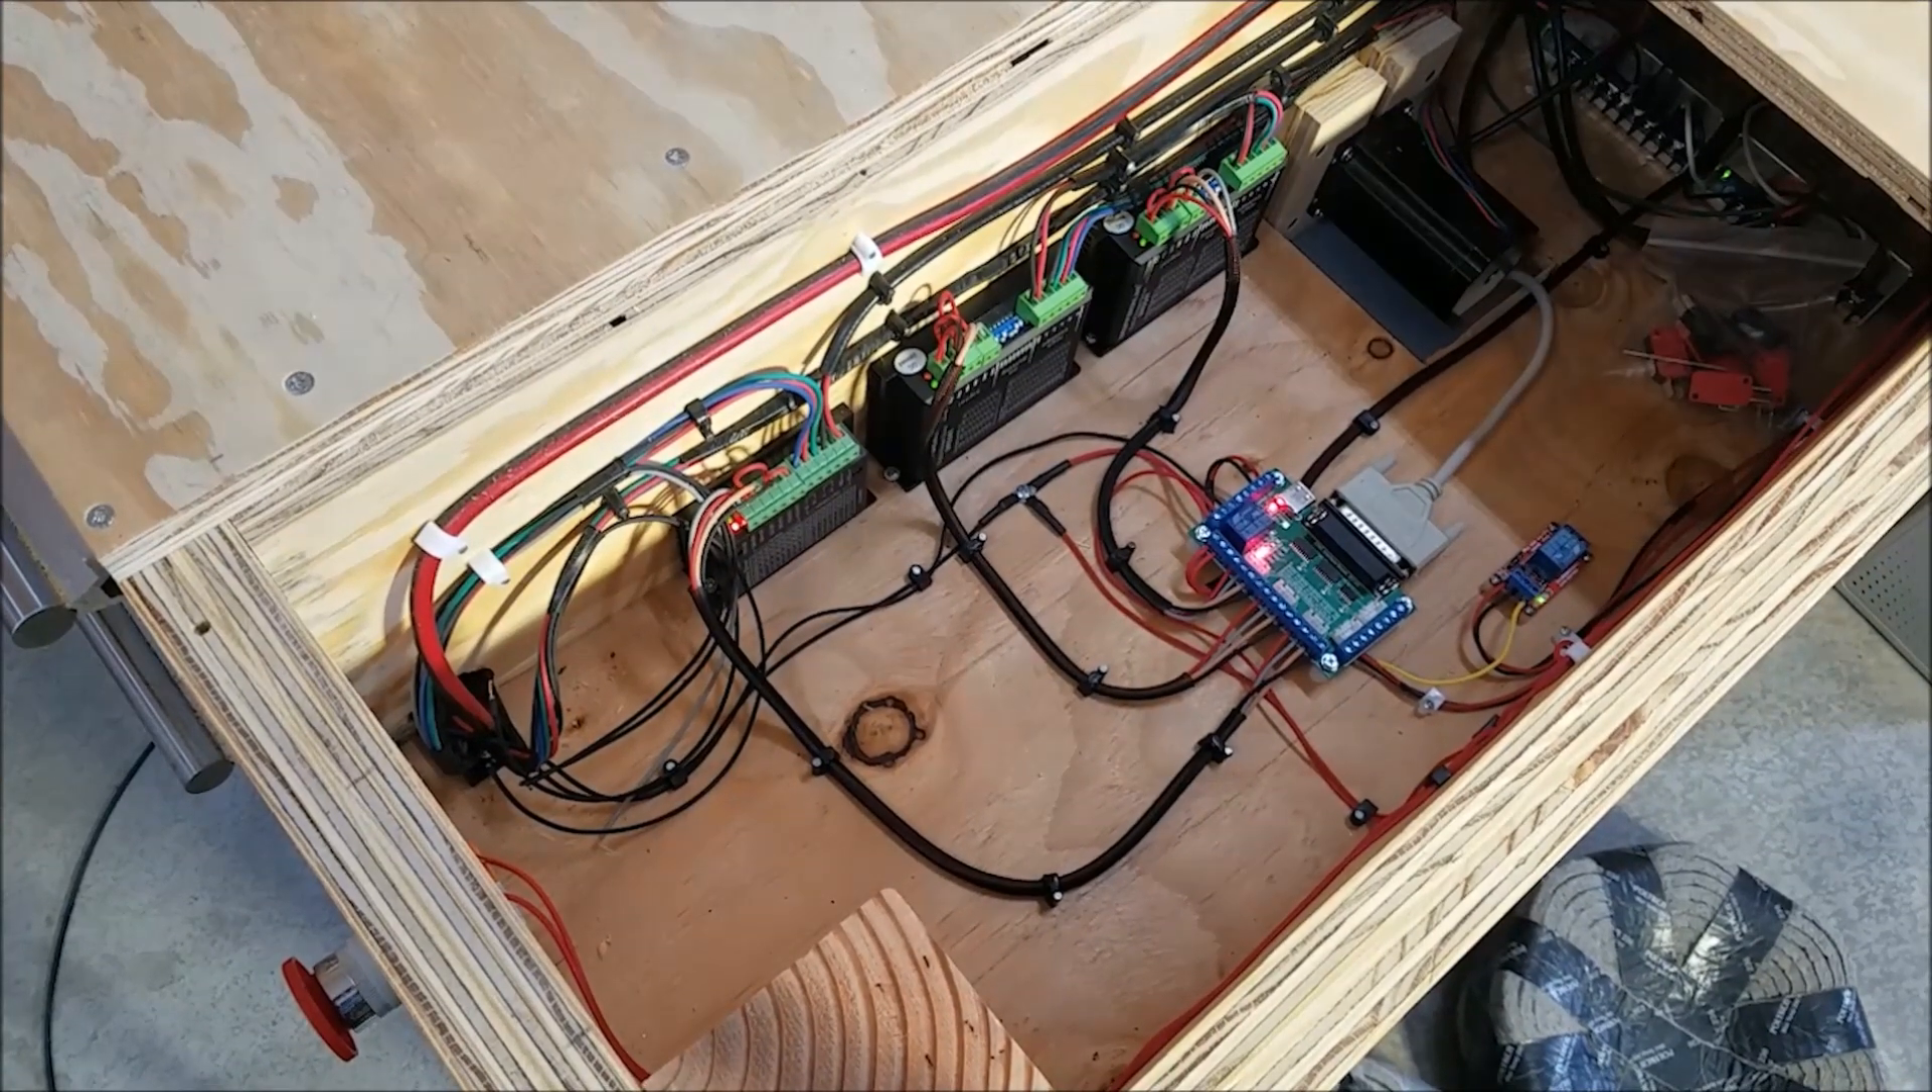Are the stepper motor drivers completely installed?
Yes.